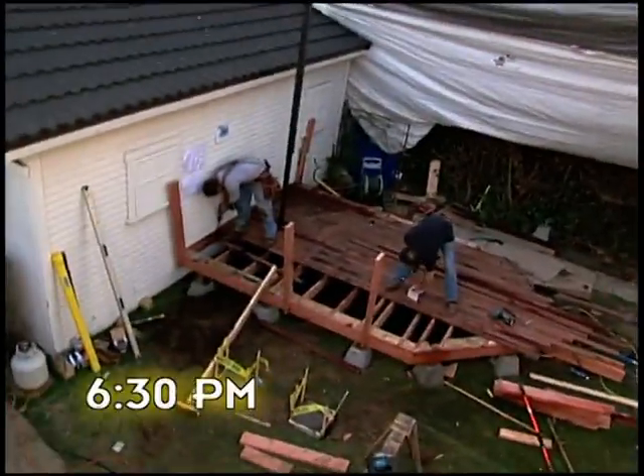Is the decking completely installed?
No.